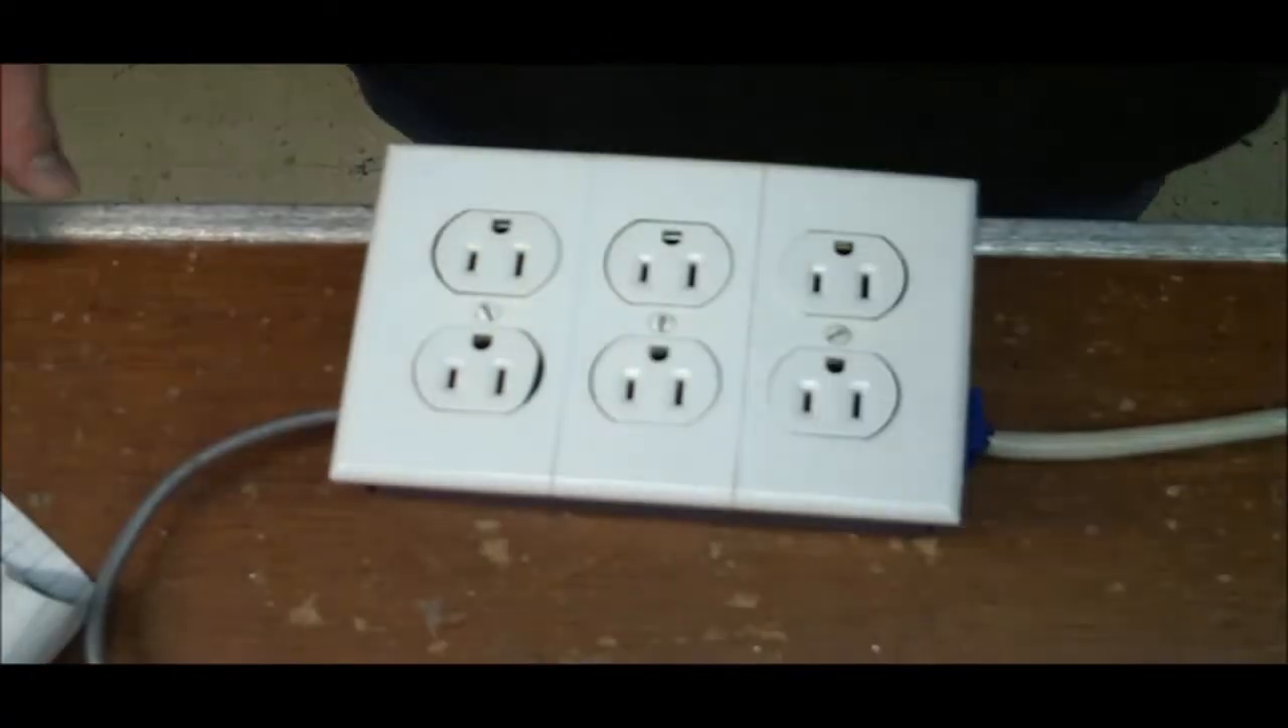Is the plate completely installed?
Yes.